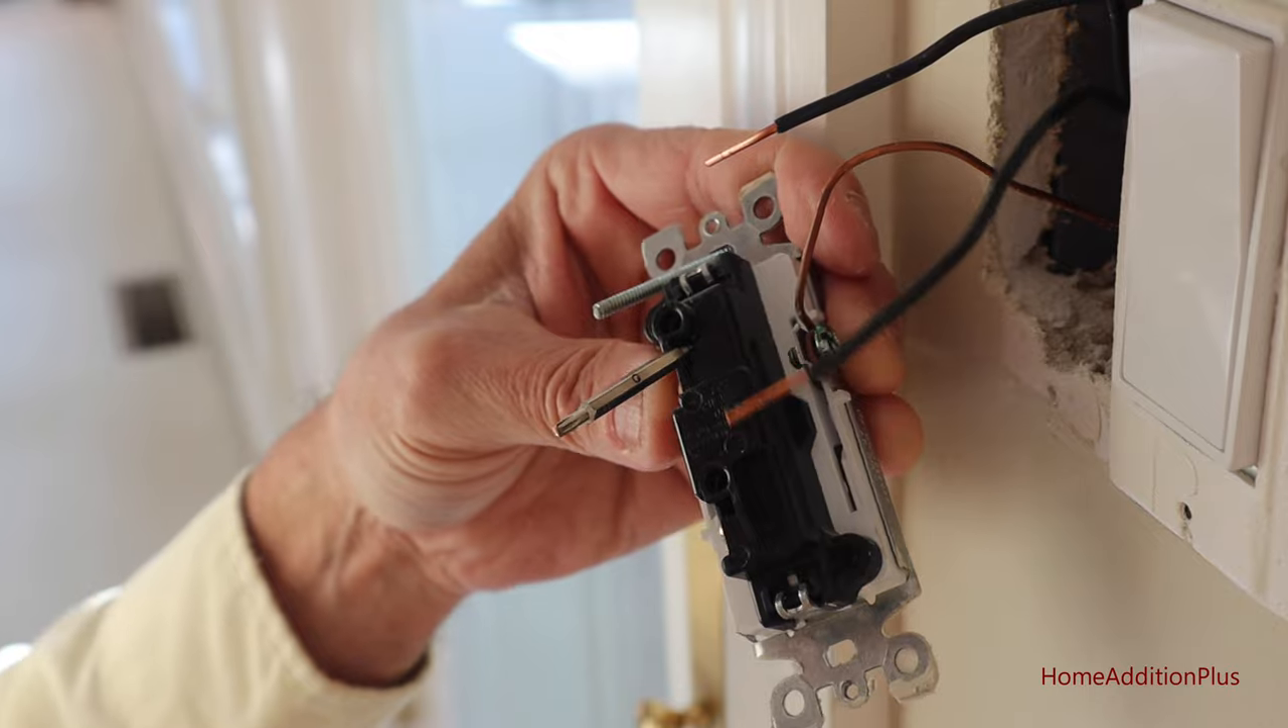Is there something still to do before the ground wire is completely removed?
Yes.